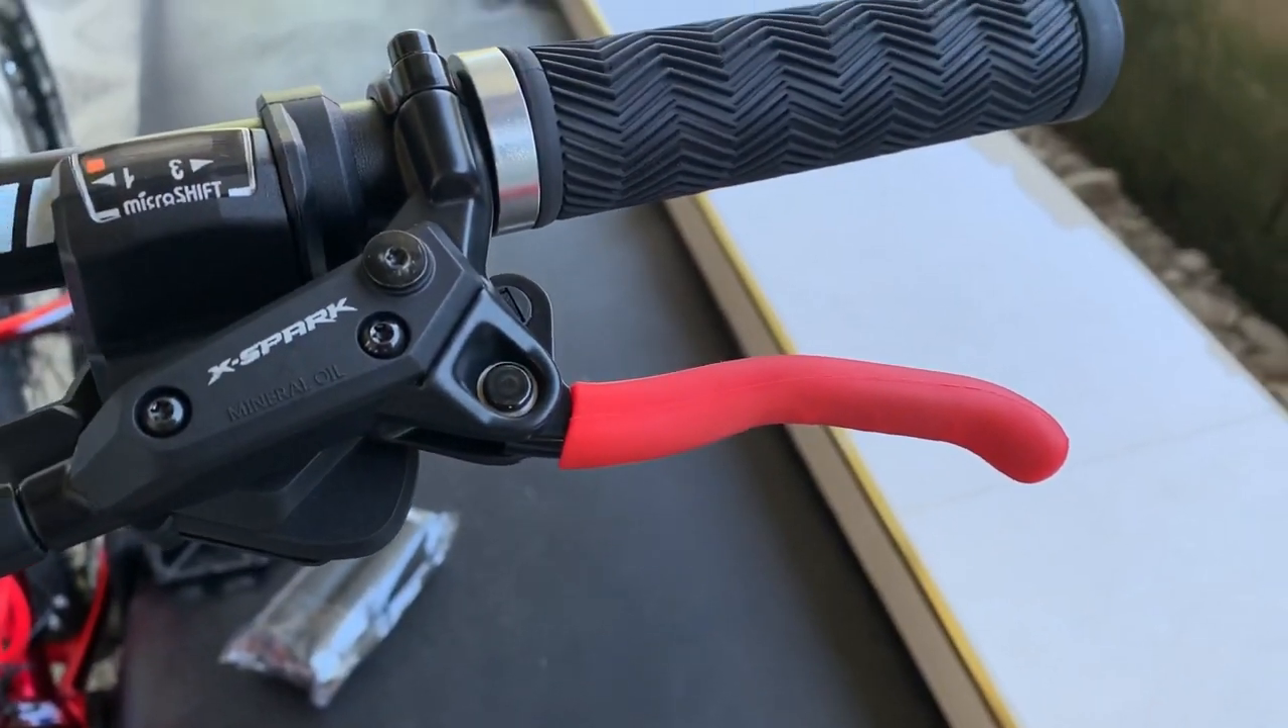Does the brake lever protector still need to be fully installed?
No.